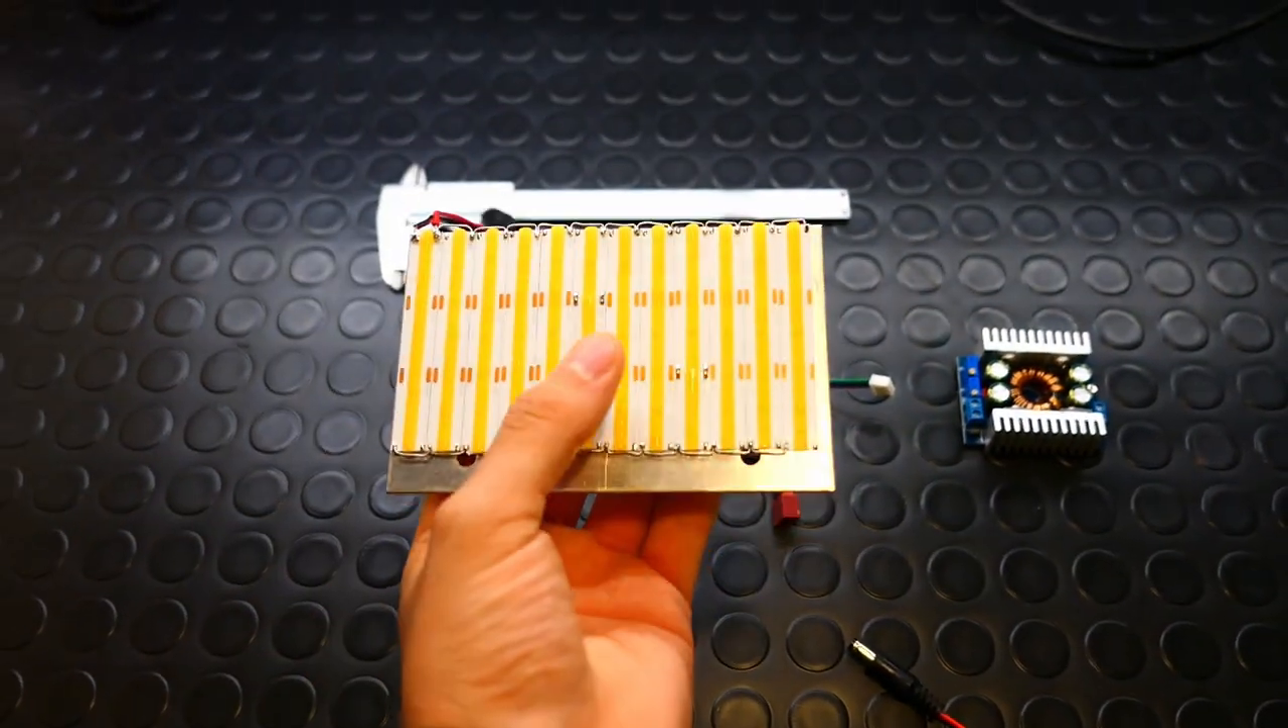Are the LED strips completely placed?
Yes.